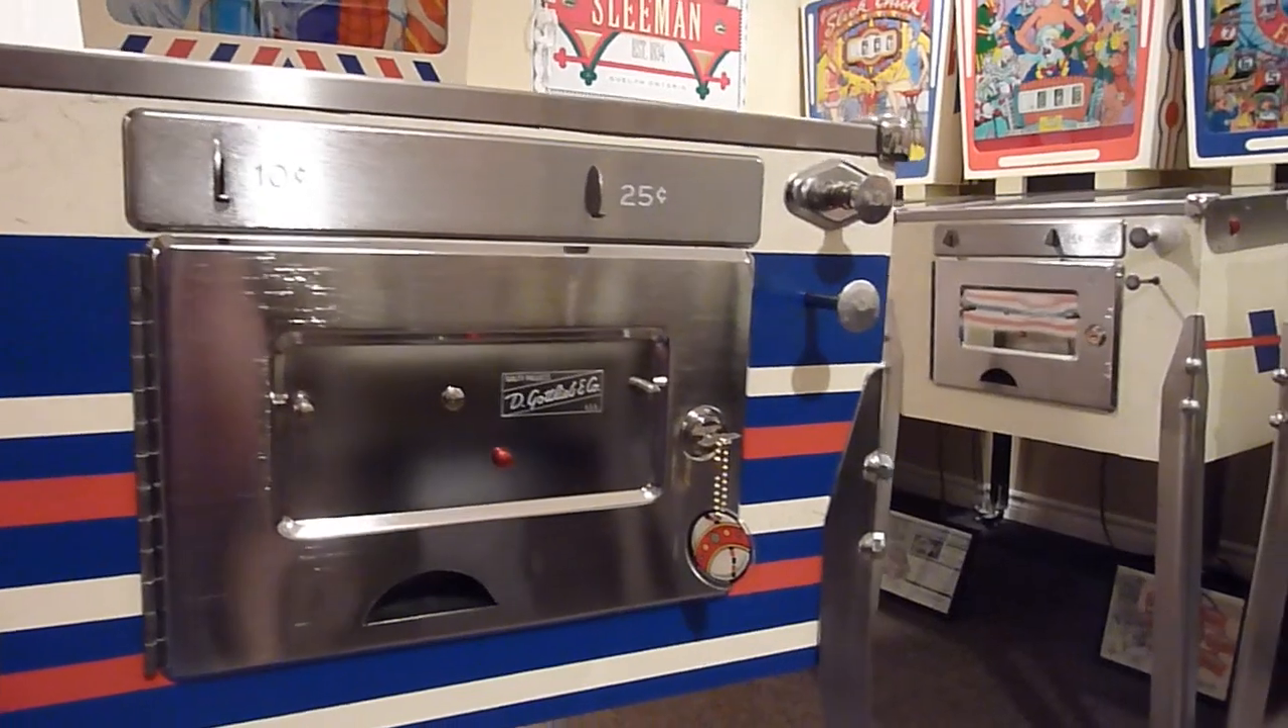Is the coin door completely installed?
Yes.